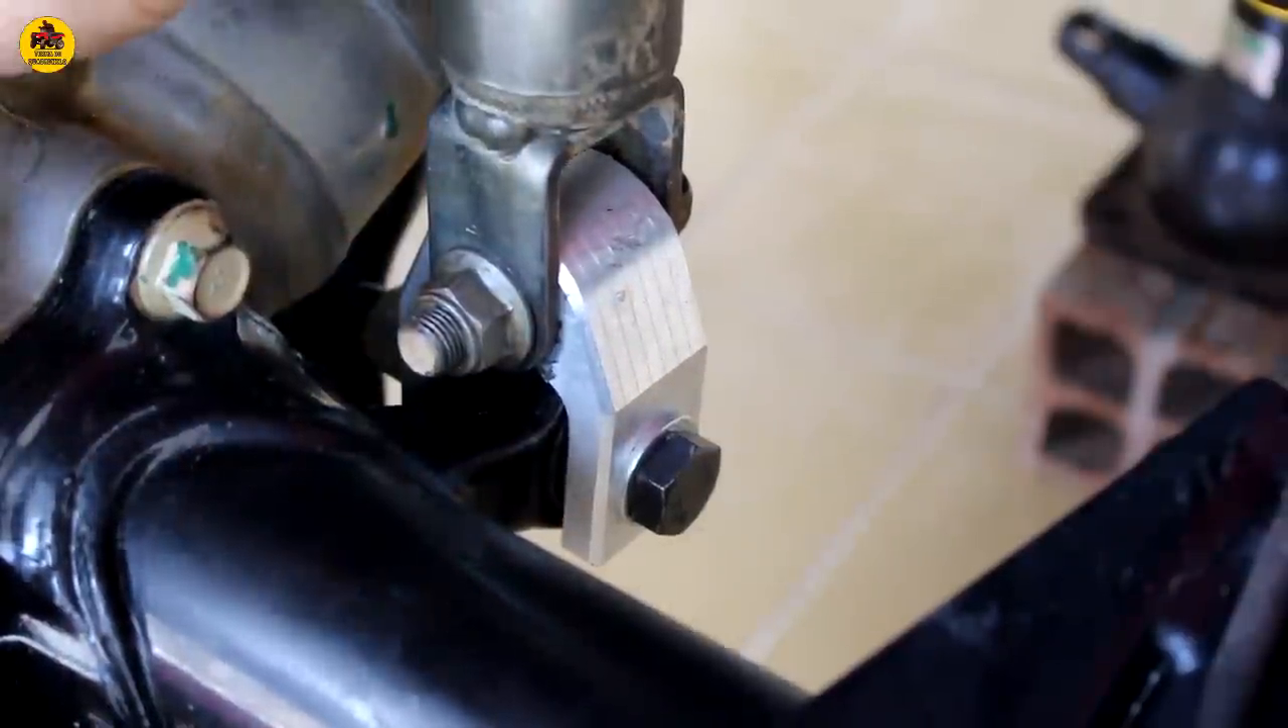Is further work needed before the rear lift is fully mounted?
No.